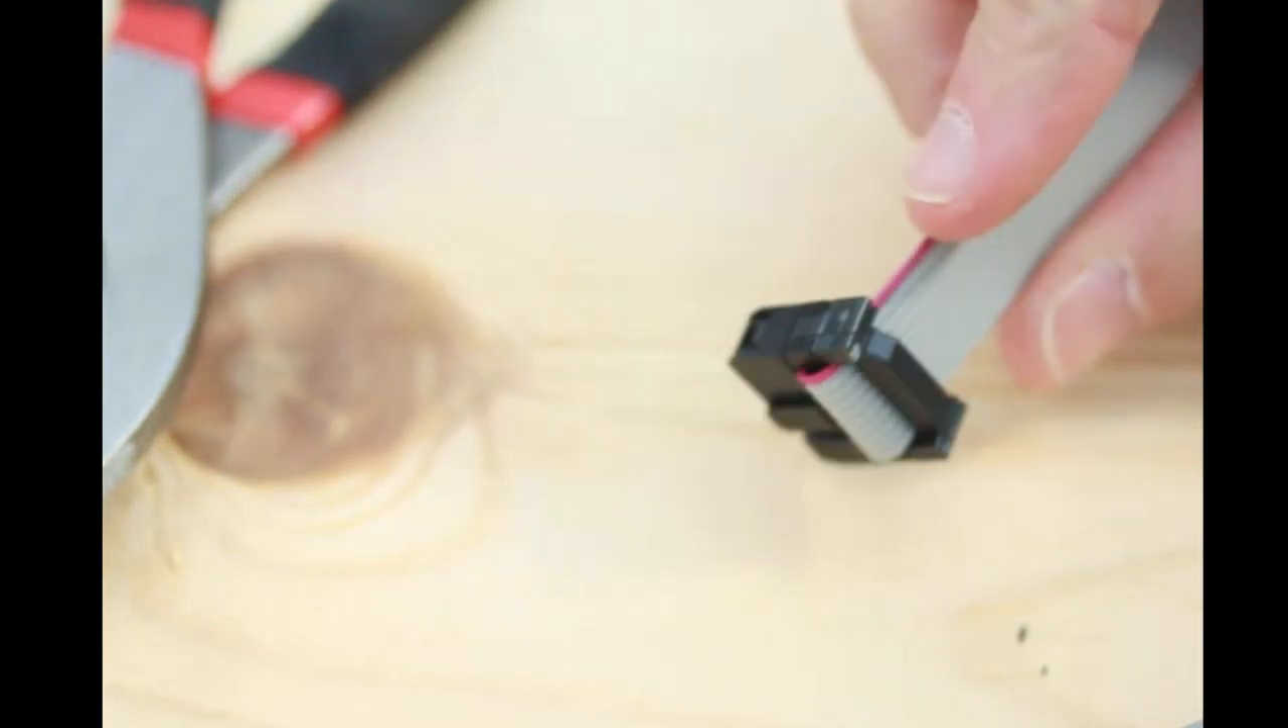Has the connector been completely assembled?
Yes.